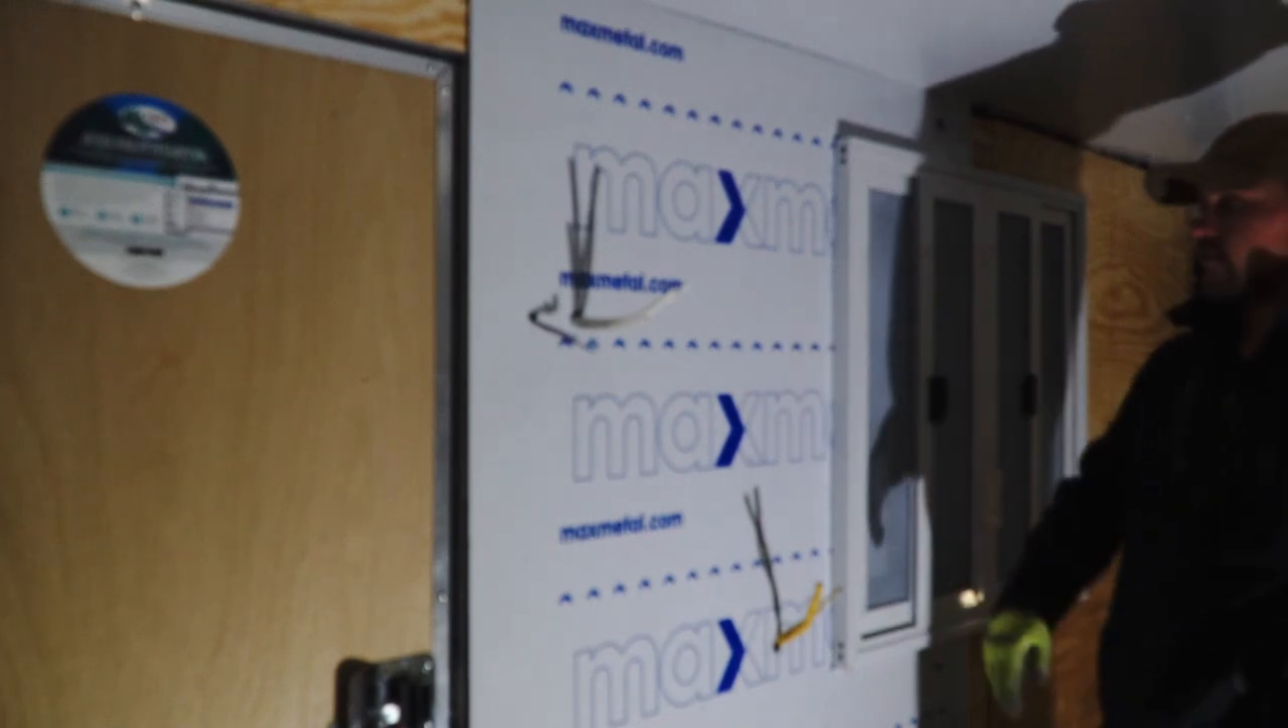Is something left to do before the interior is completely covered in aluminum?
Yes.